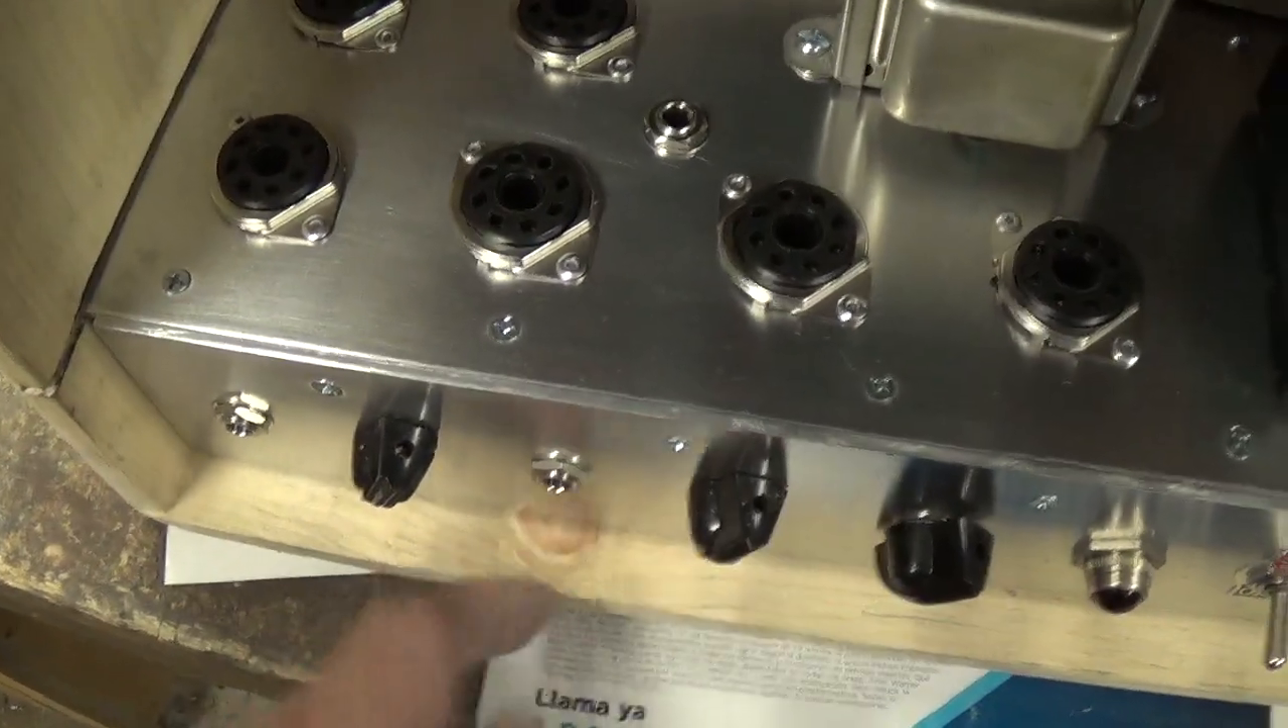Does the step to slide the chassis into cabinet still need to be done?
No.